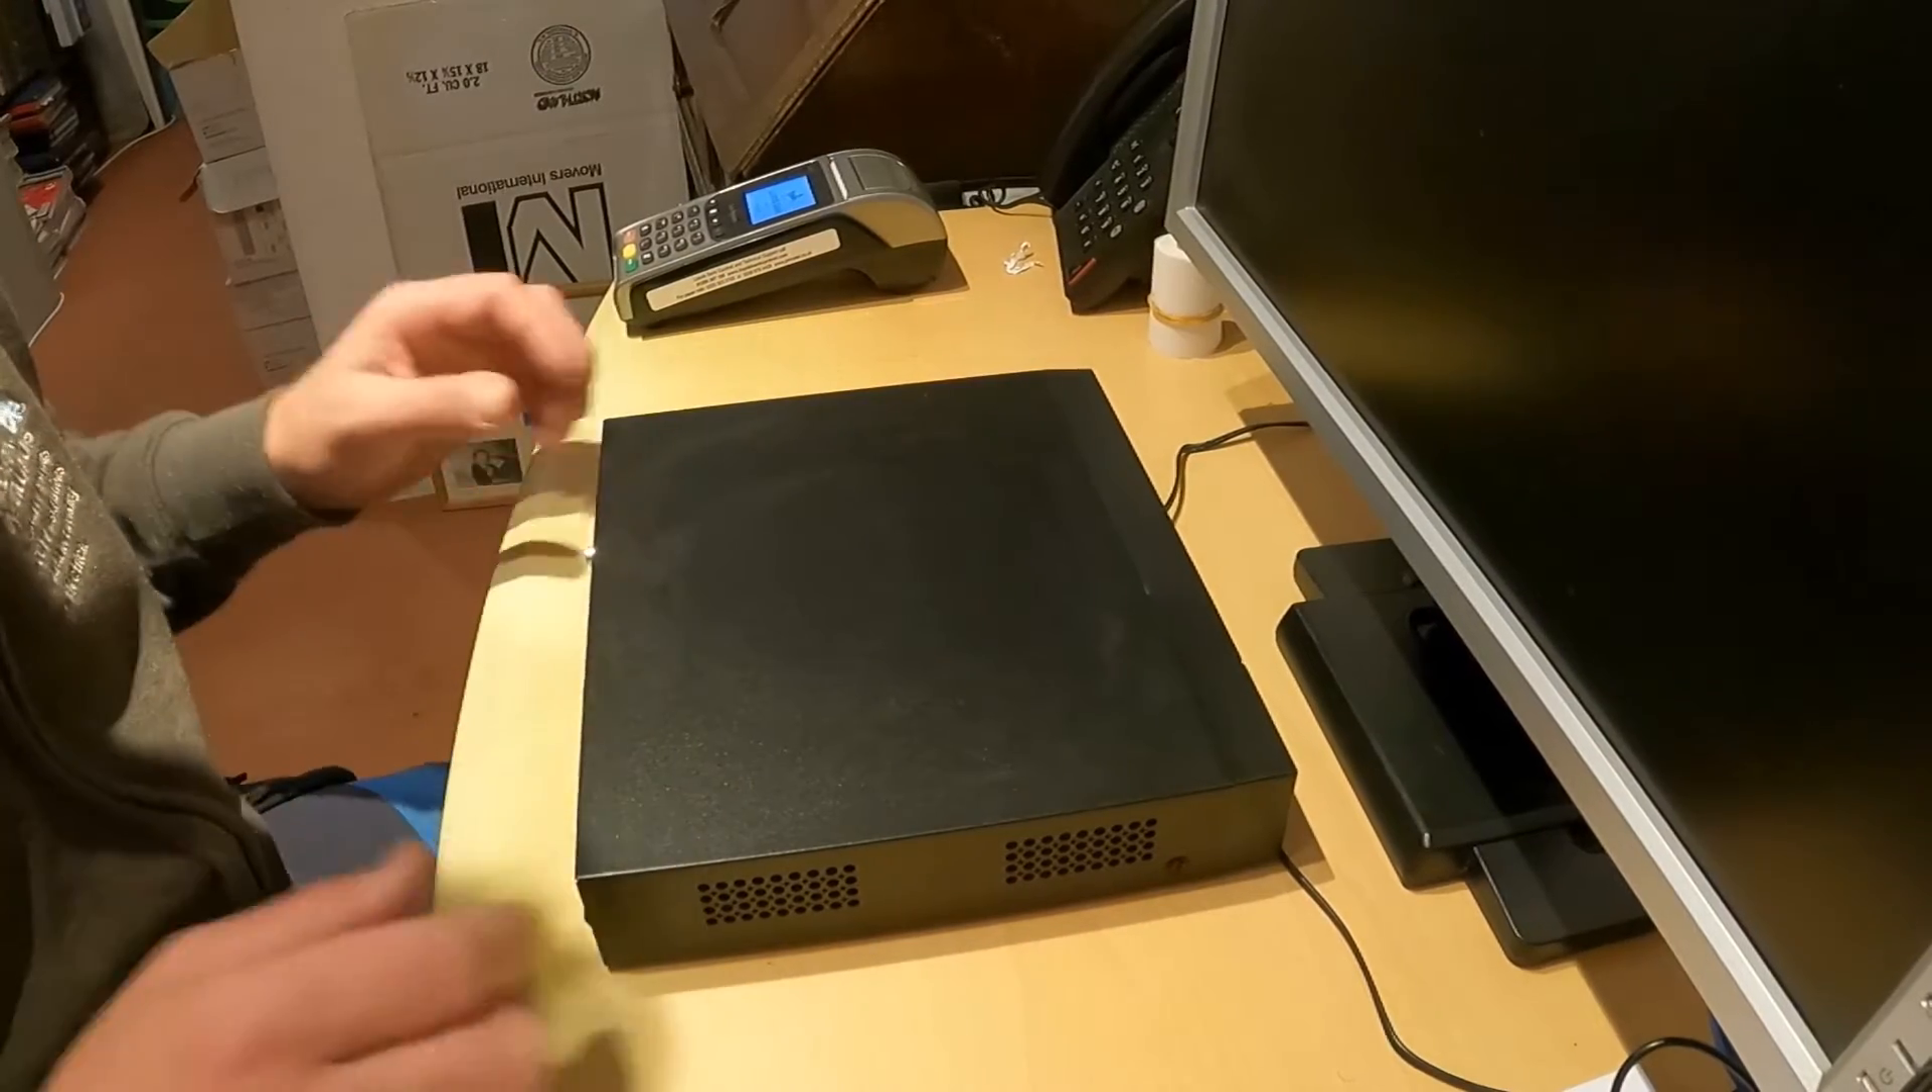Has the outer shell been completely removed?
No.